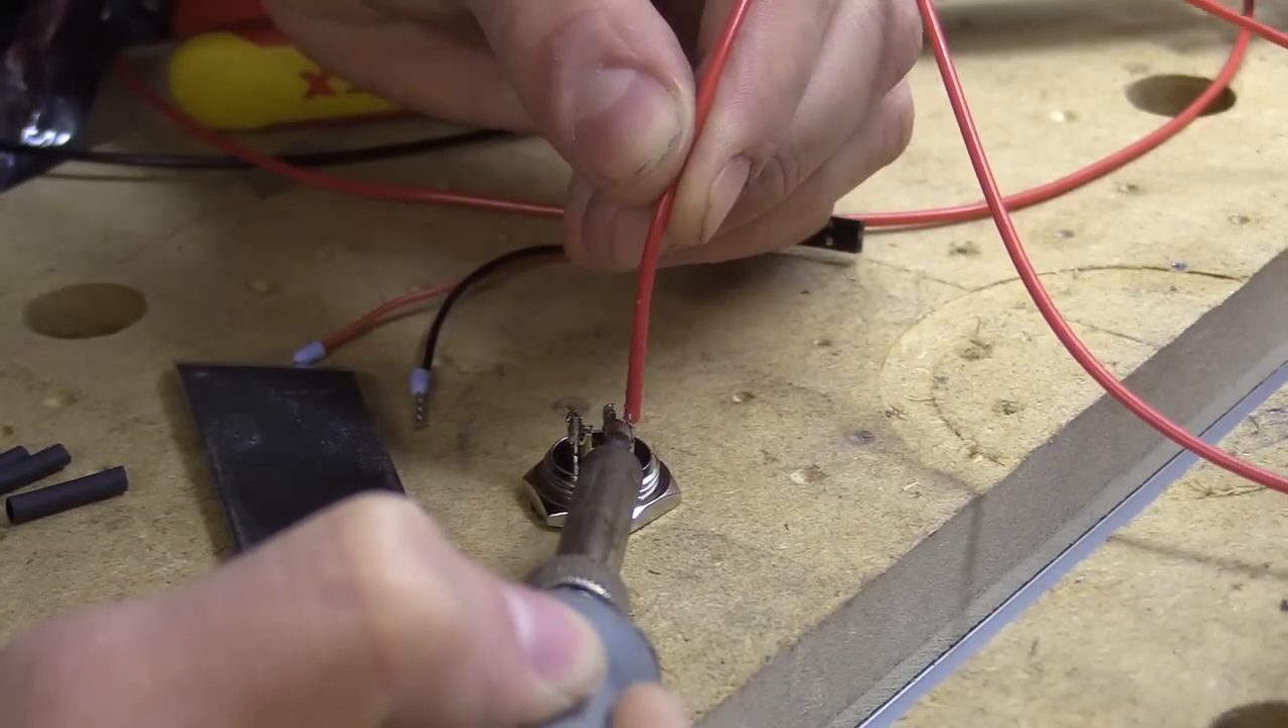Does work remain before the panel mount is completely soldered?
Yes.